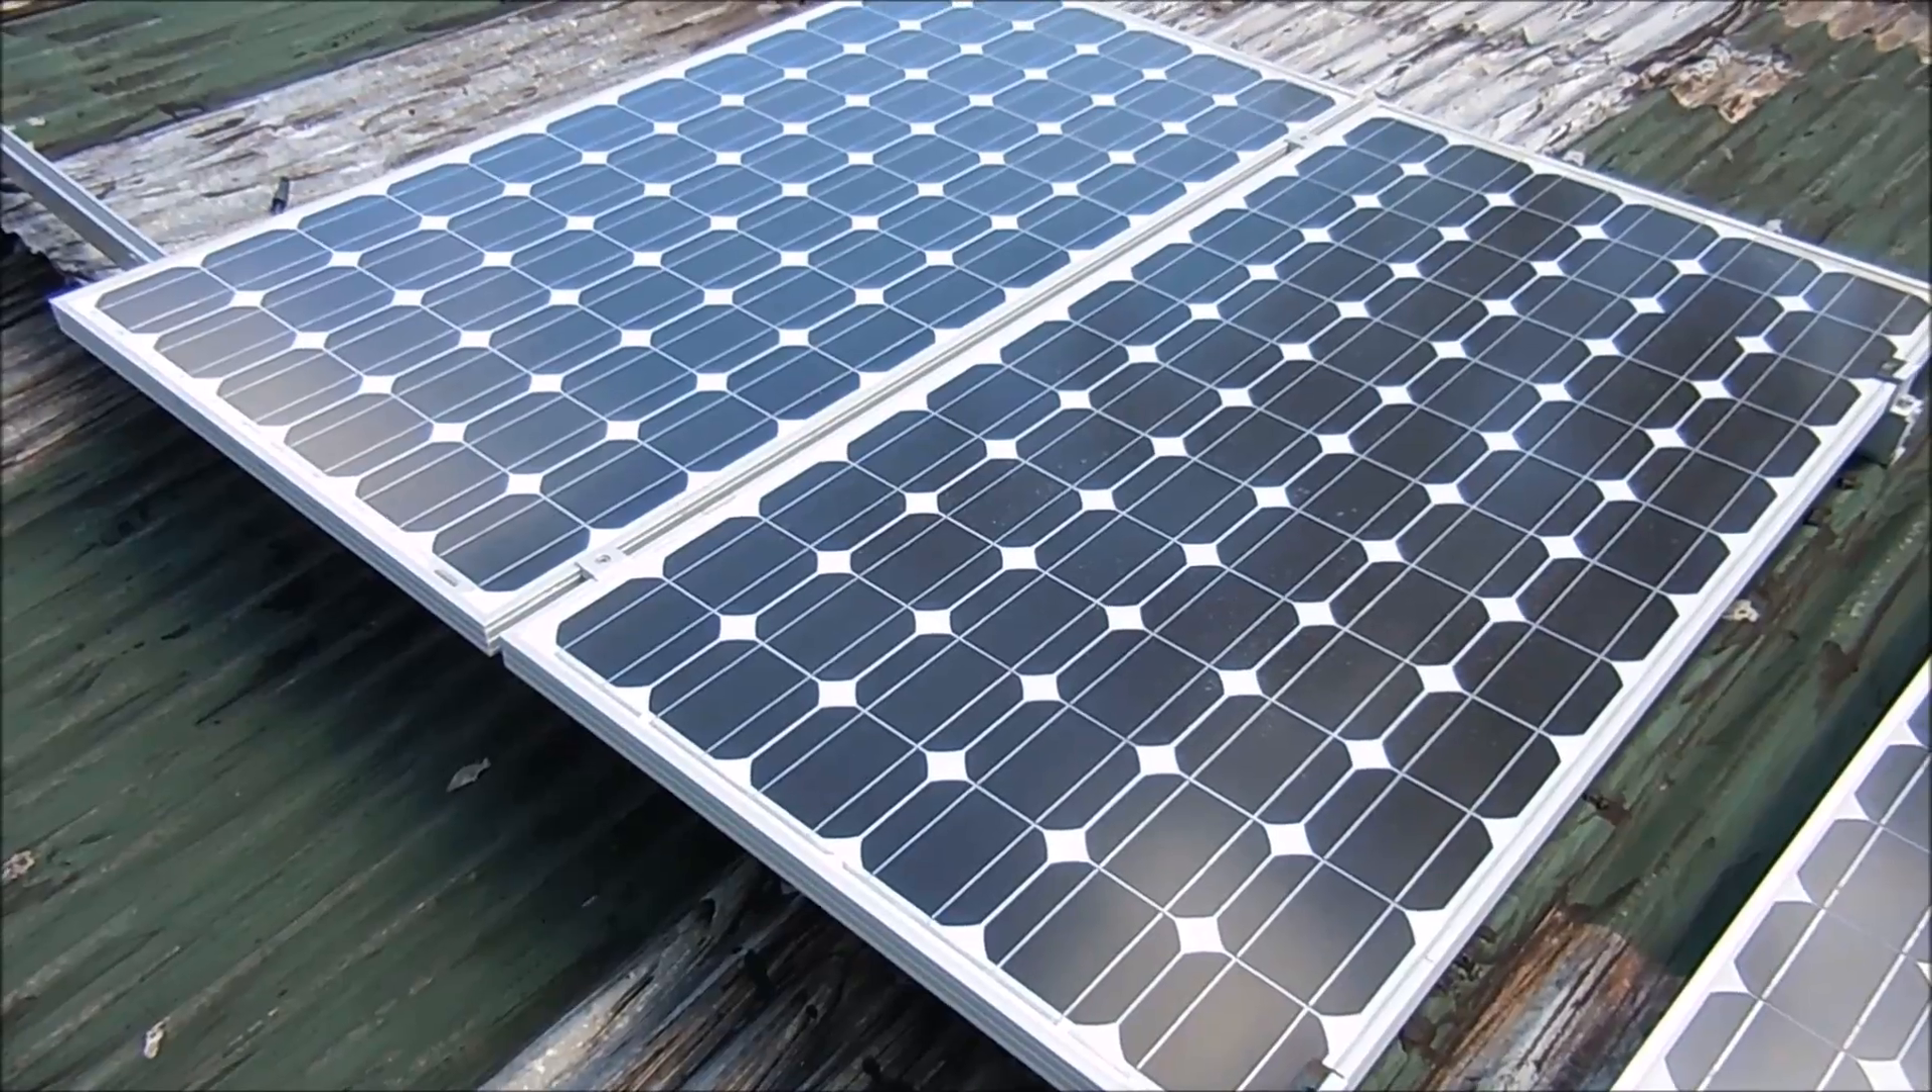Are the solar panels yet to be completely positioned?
No.